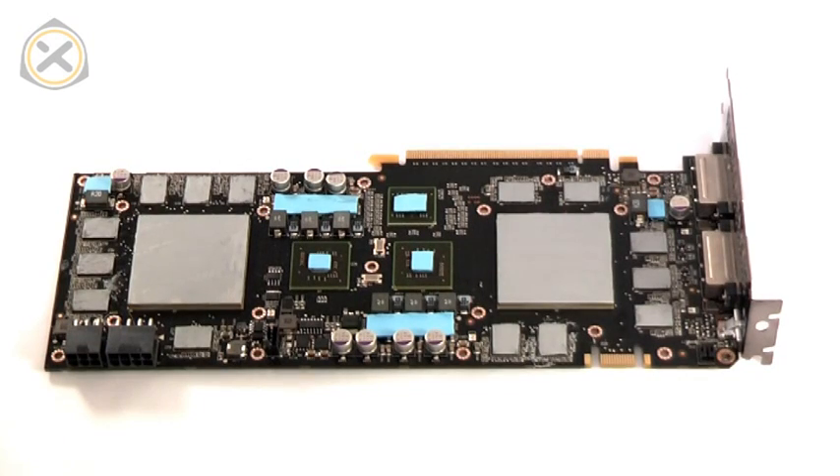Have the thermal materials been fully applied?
Yes.